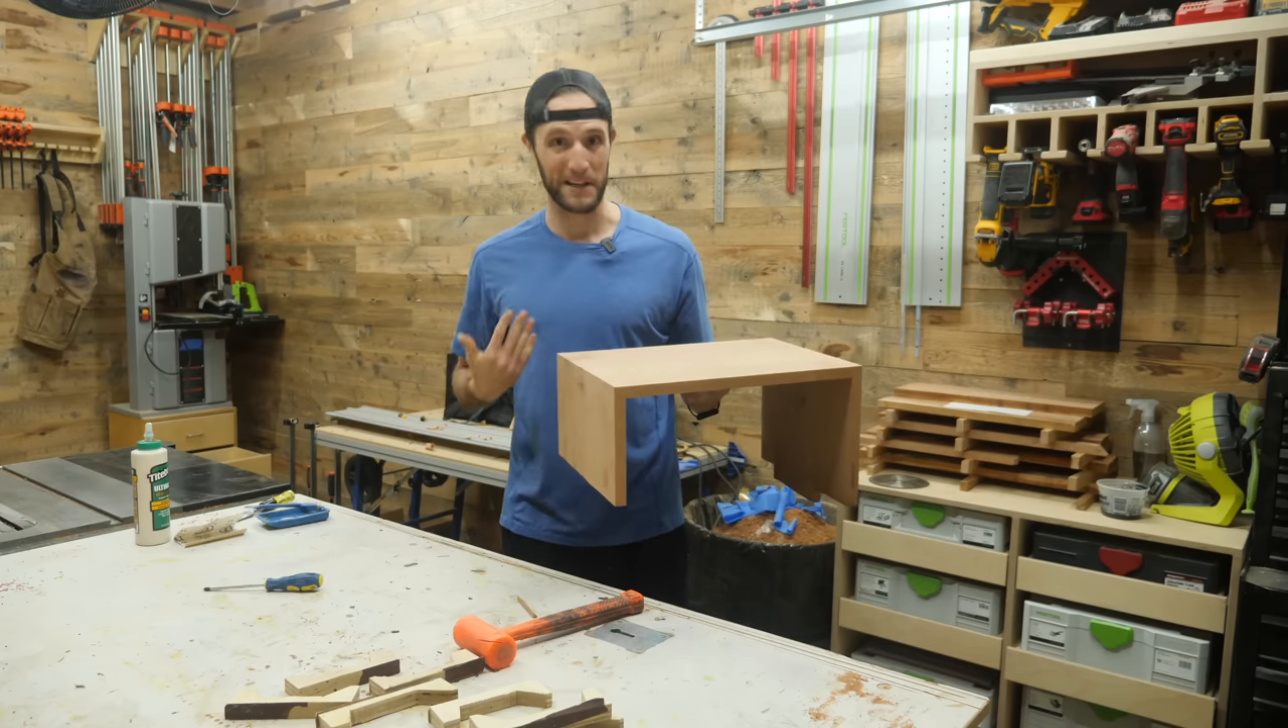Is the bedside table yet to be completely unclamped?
No.